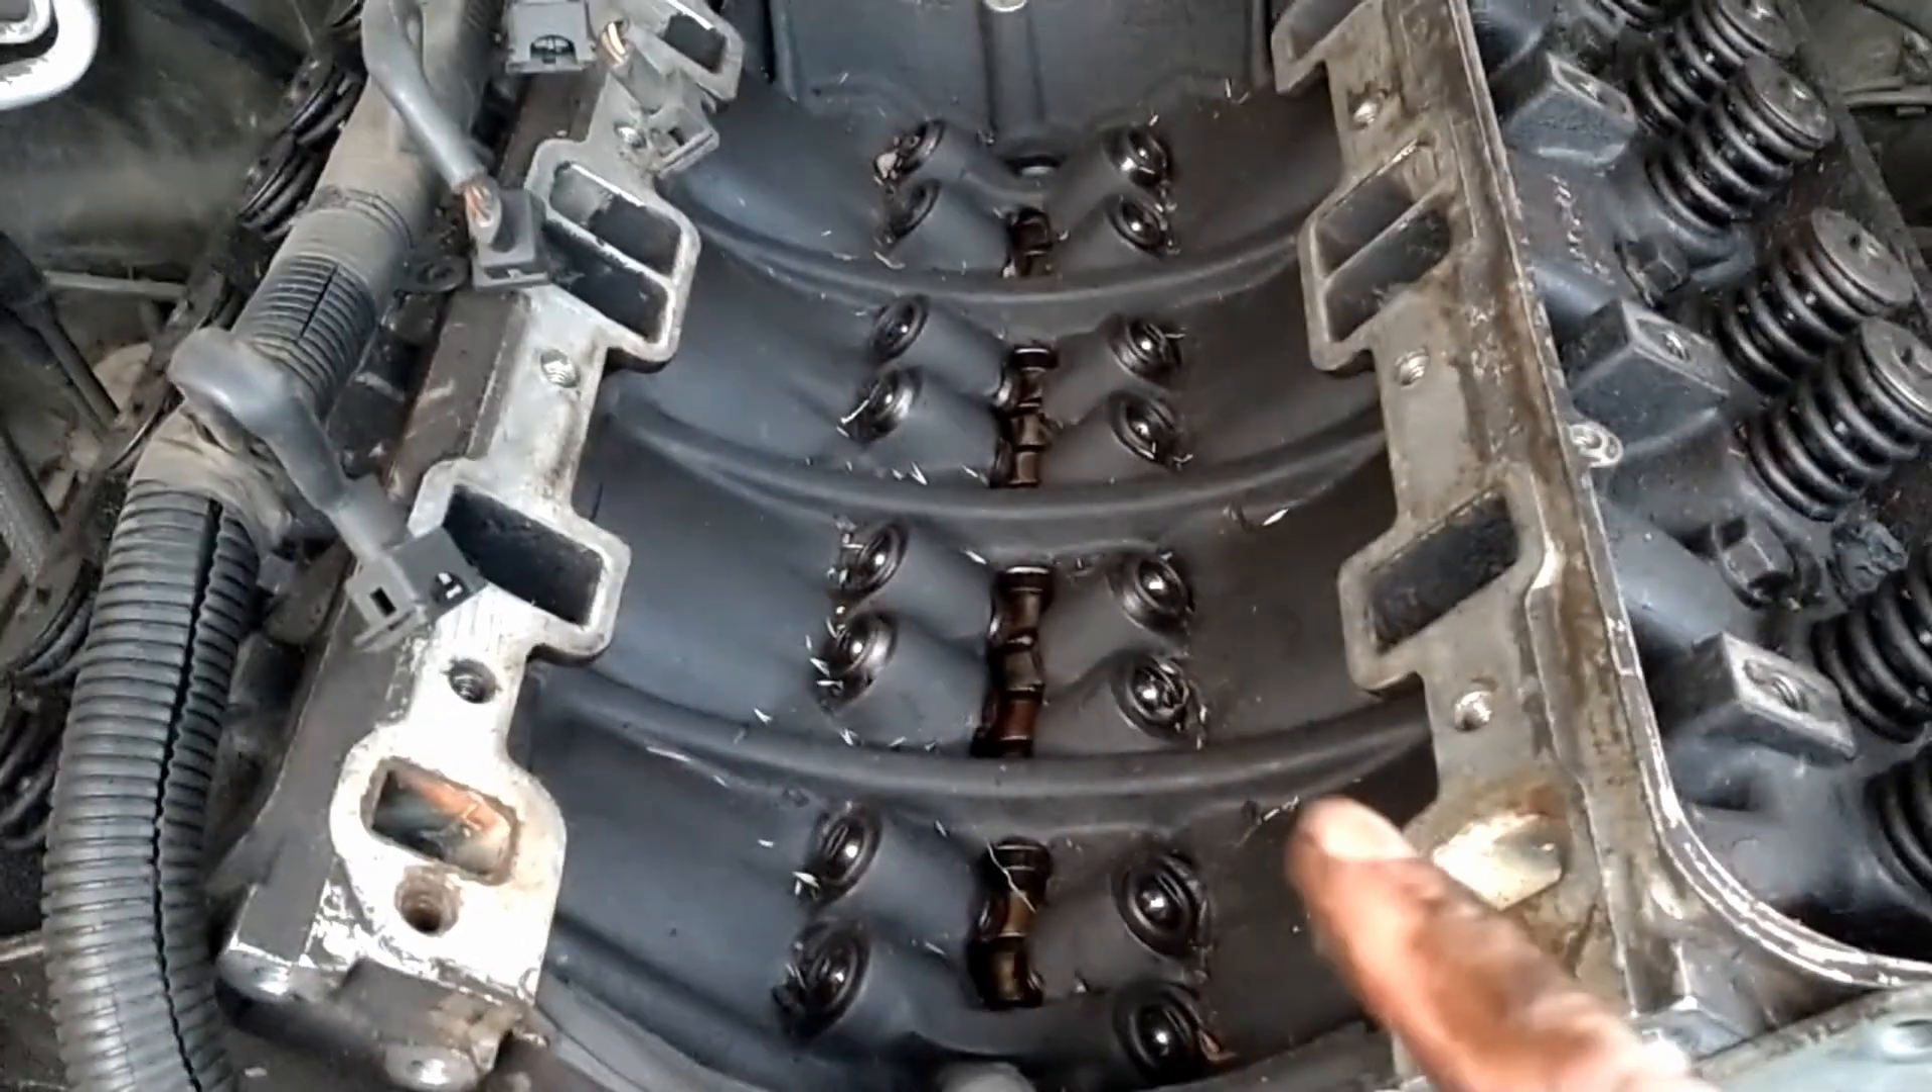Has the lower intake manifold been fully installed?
No.